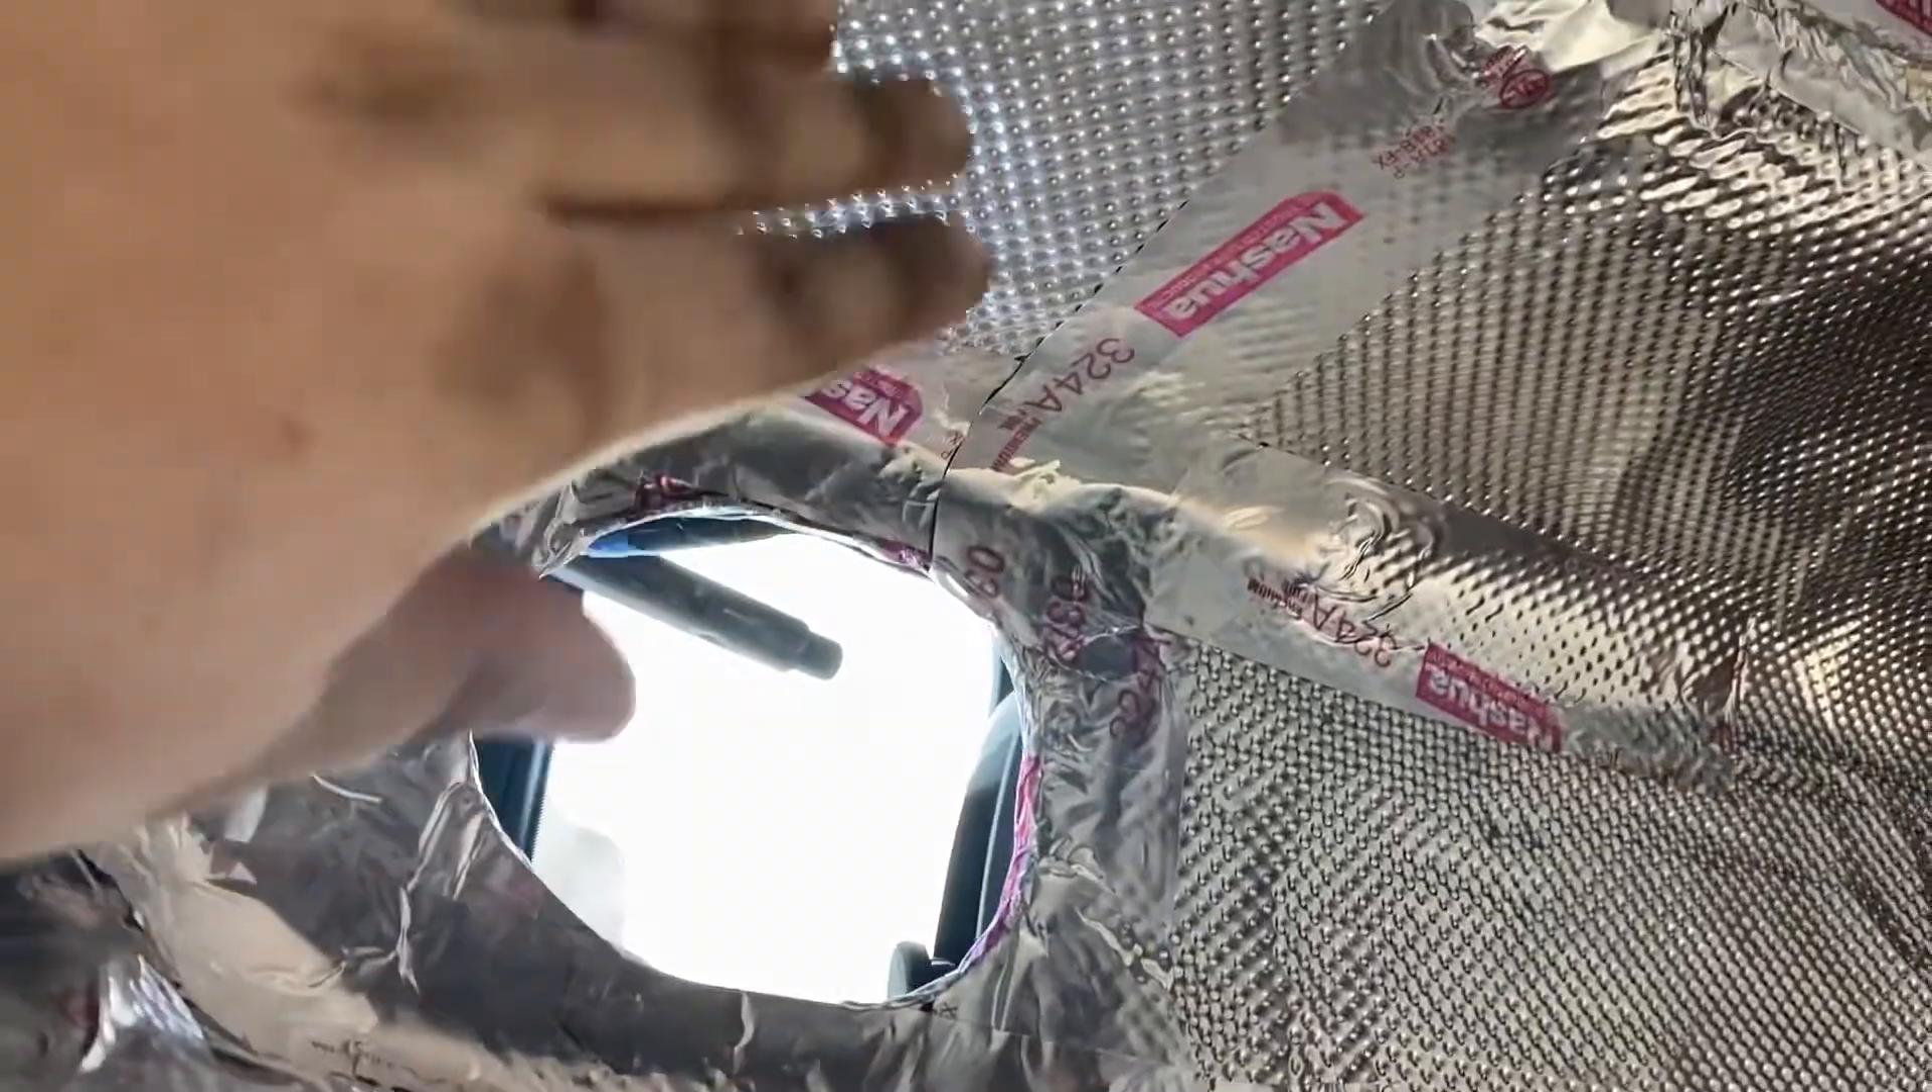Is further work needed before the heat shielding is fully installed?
No.